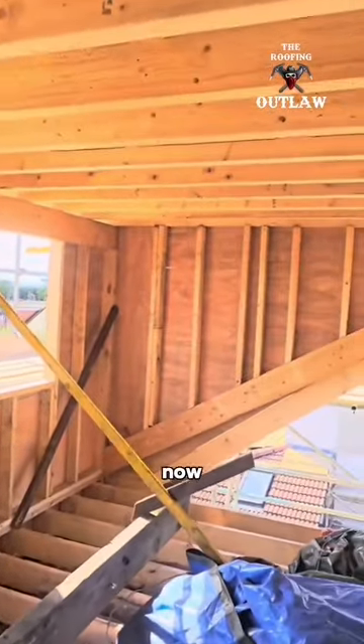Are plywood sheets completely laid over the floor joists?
No.